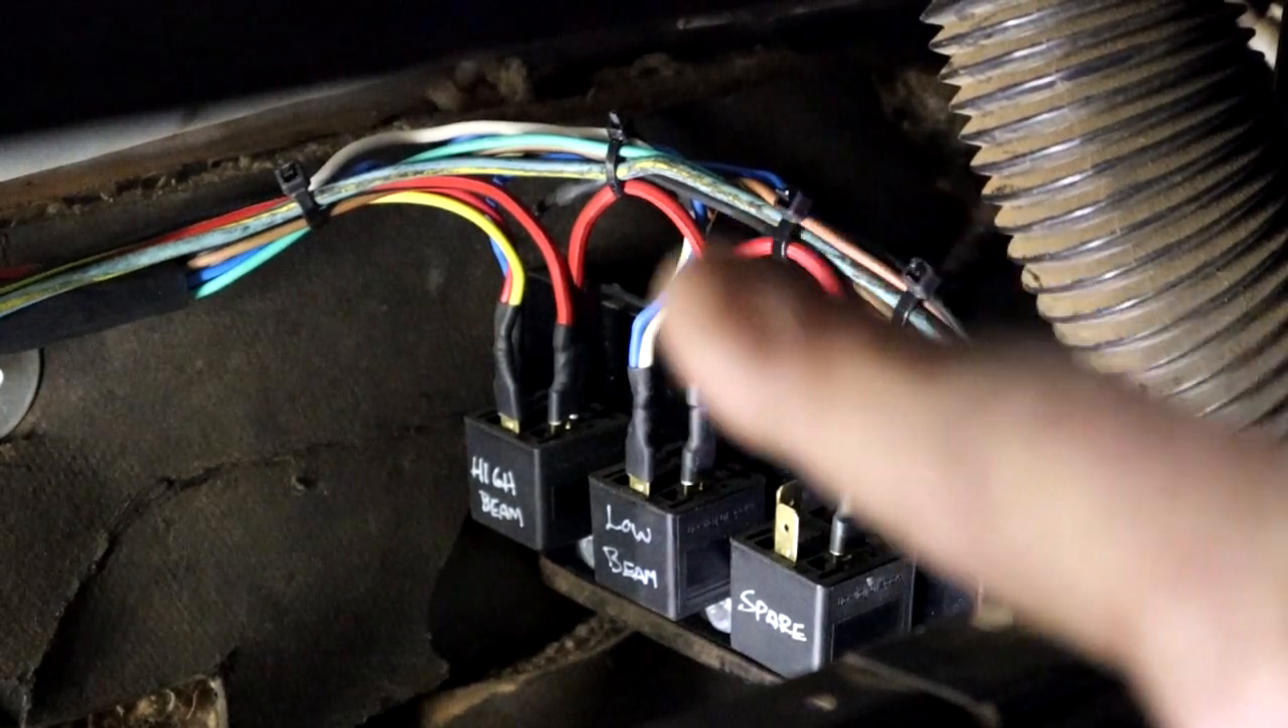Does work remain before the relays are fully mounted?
No.